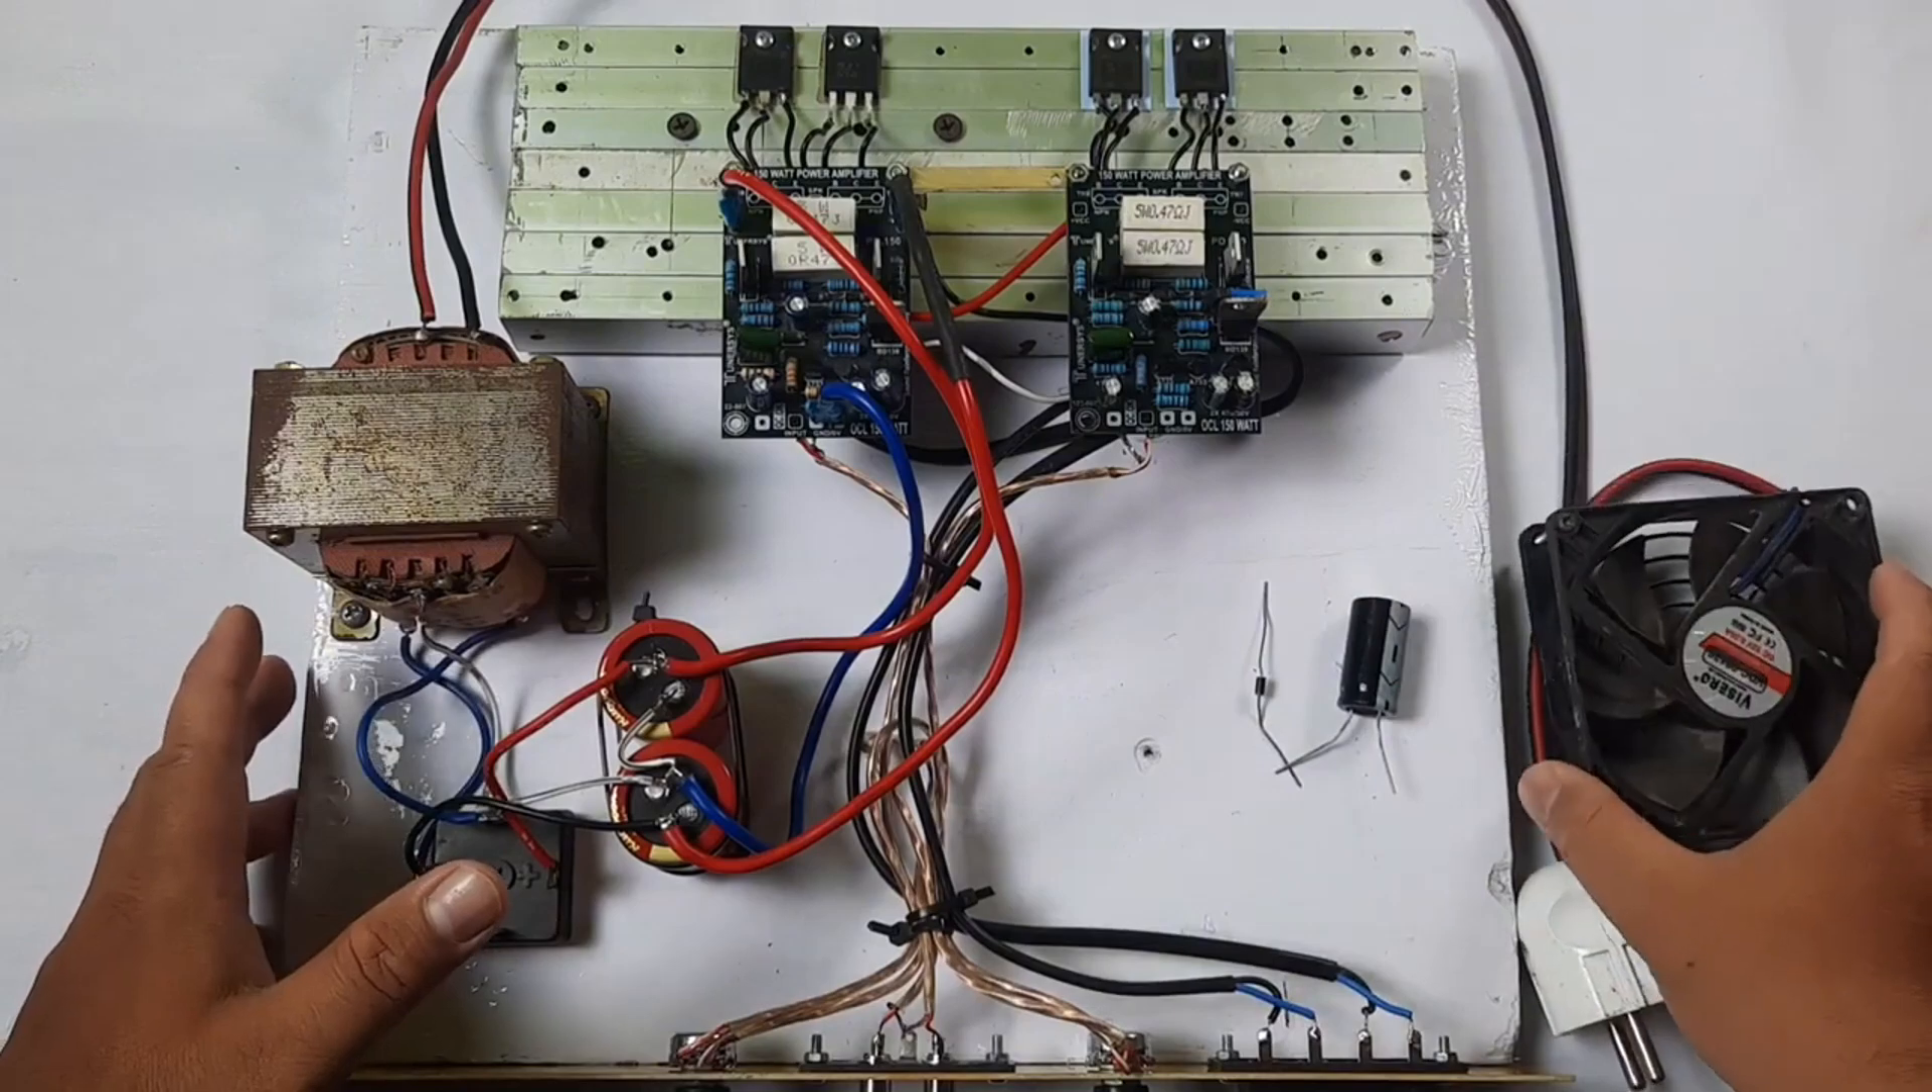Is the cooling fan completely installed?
No.